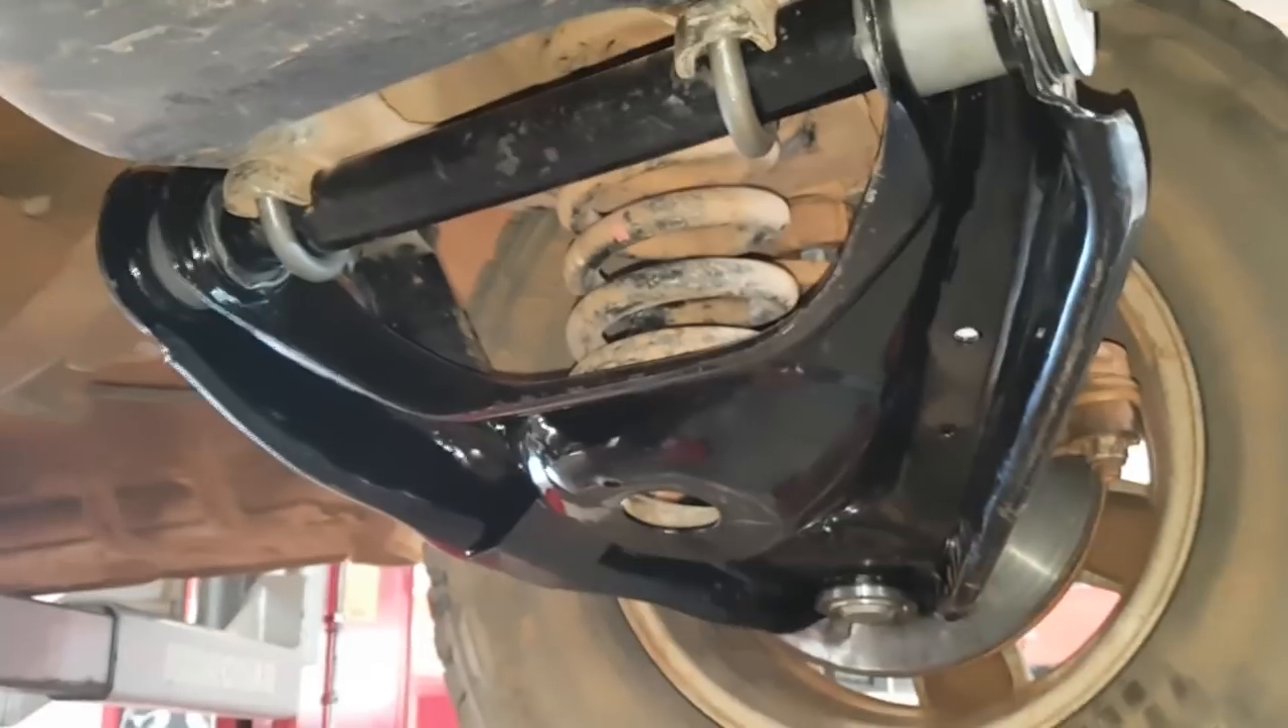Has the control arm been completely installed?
Yes.